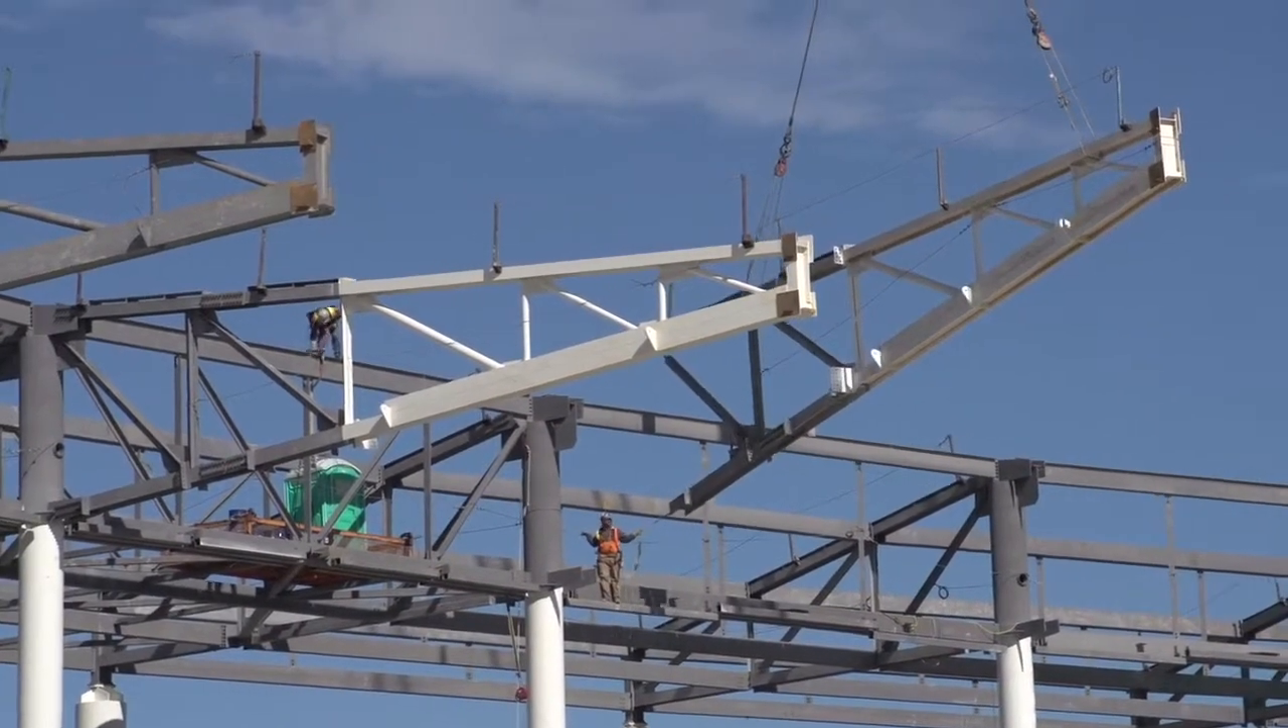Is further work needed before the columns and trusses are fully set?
Yes.